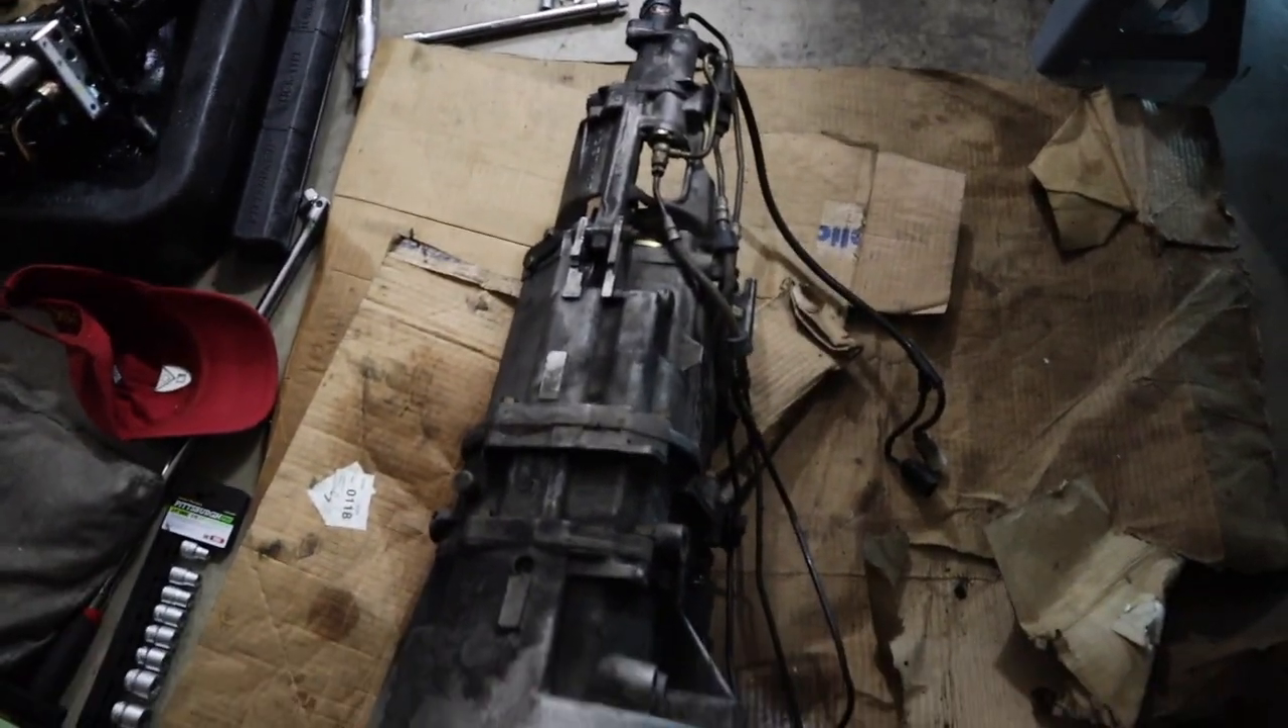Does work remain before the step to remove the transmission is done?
No.